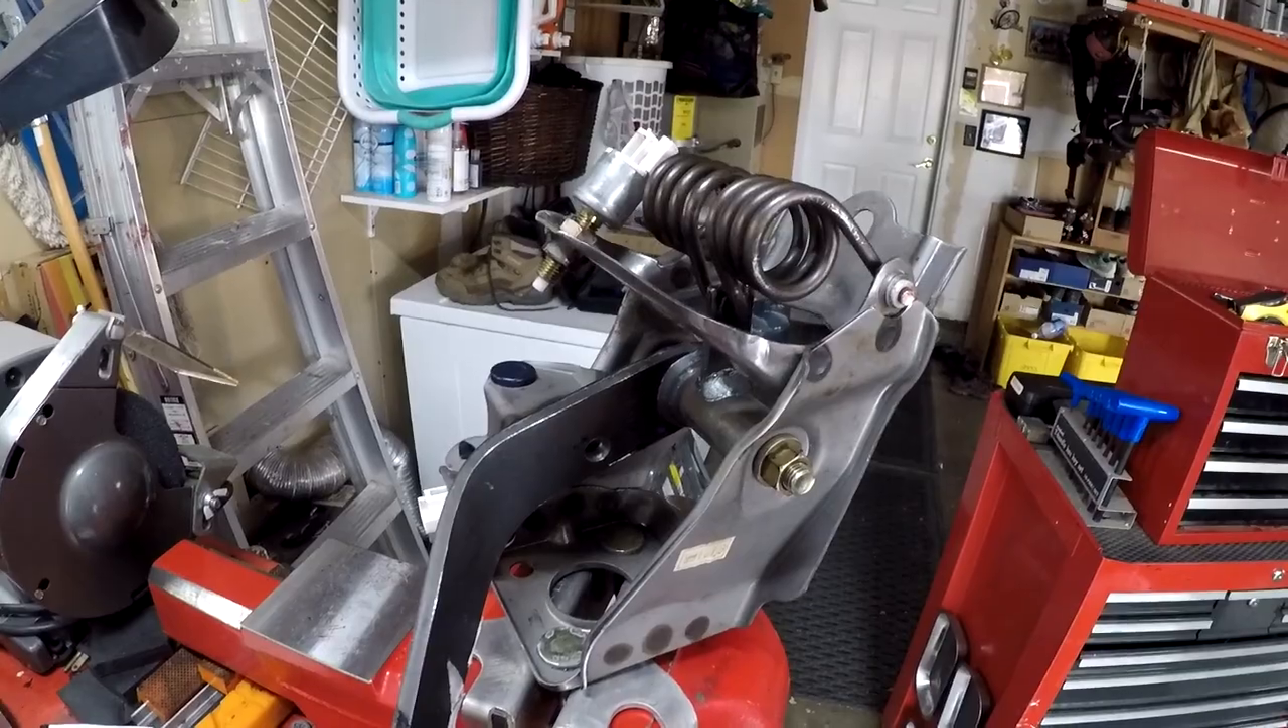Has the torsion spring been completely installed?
Yes.